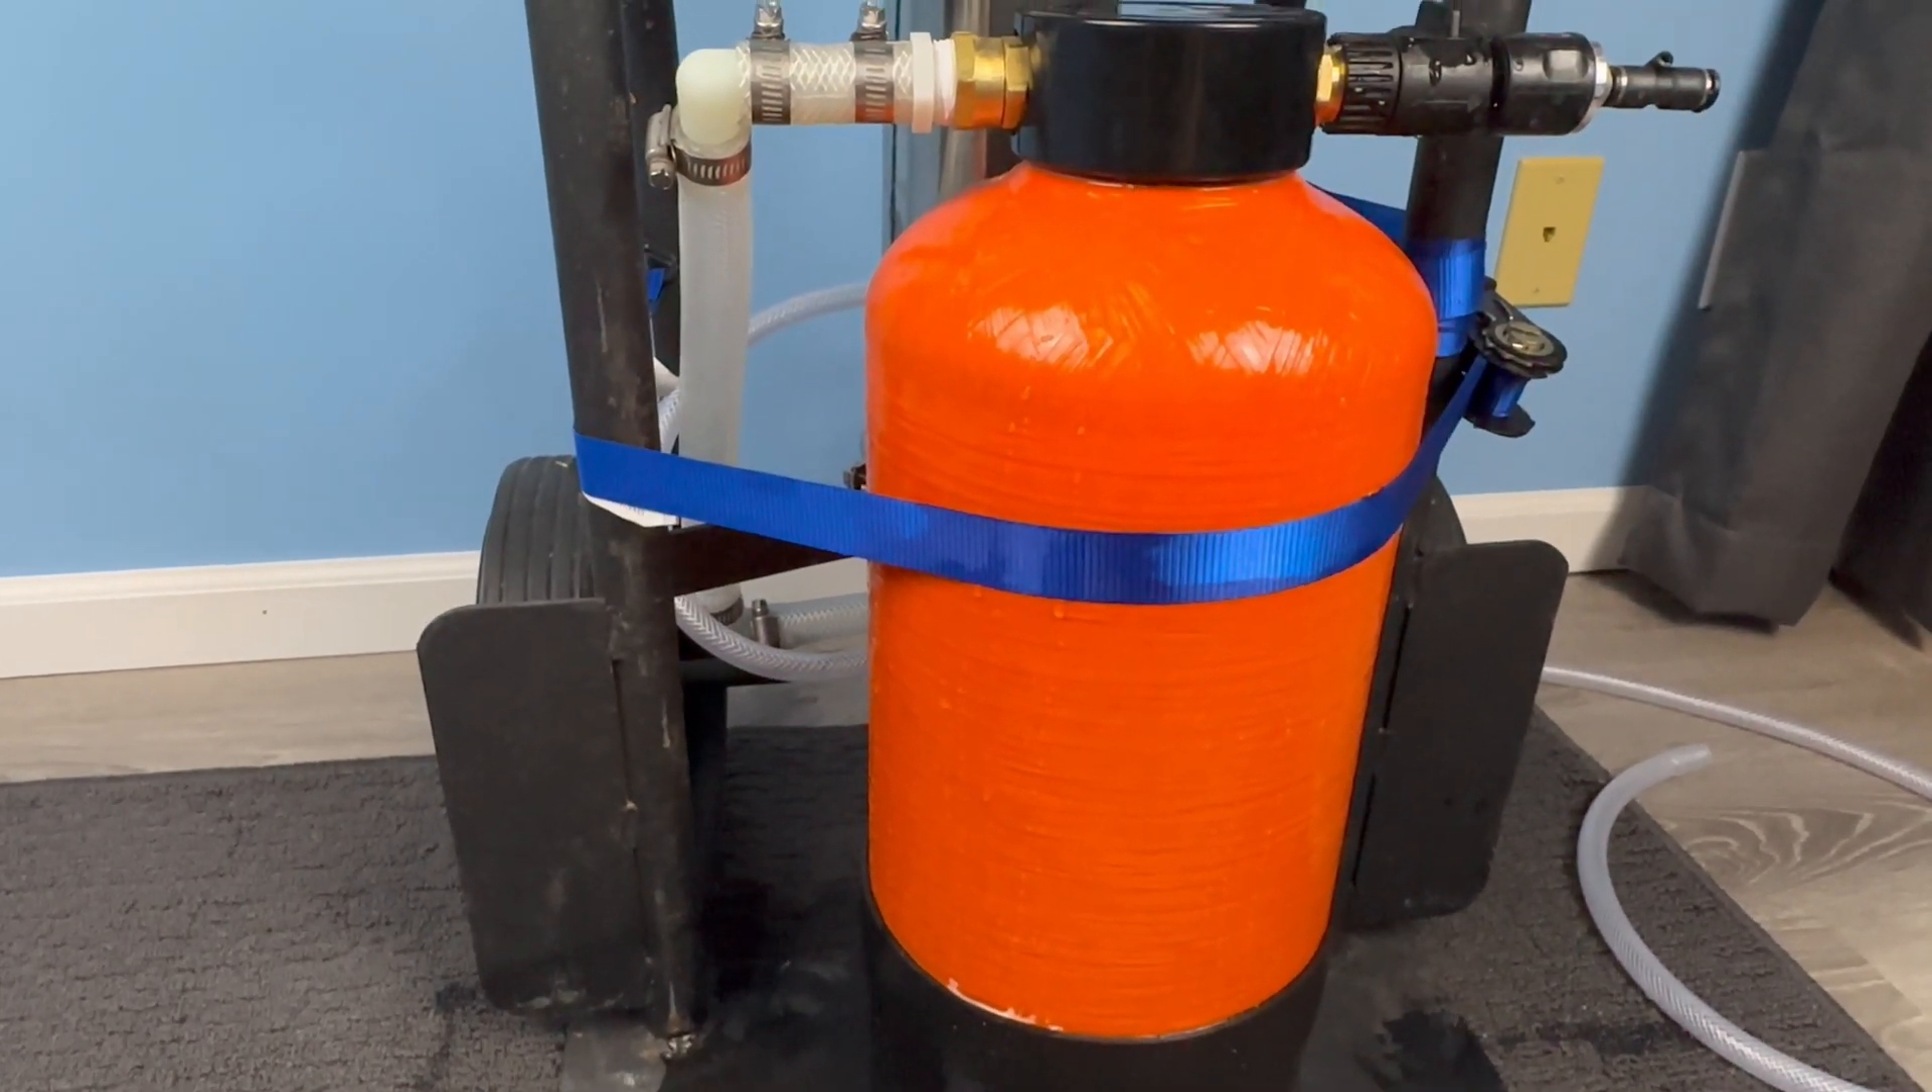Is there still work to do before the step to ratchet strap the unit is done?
No.